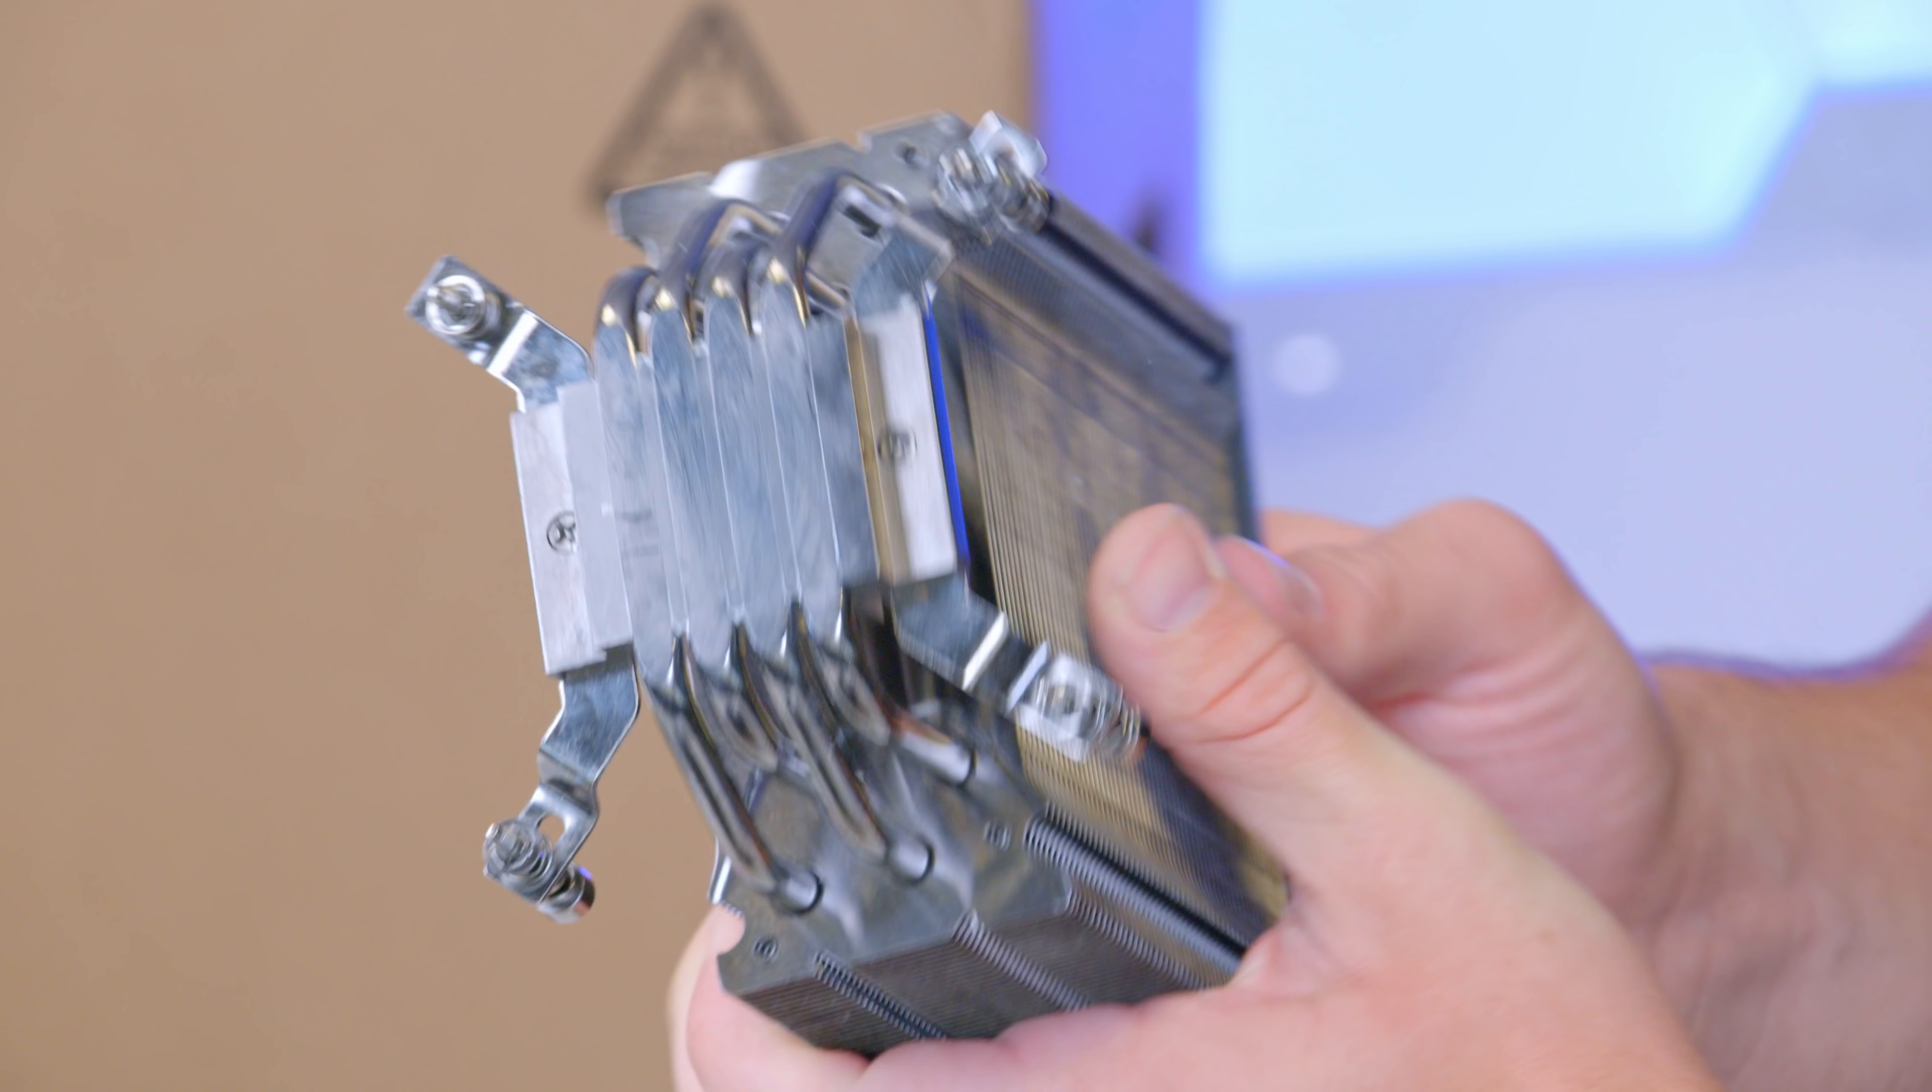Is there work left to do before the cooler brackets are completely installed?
No.